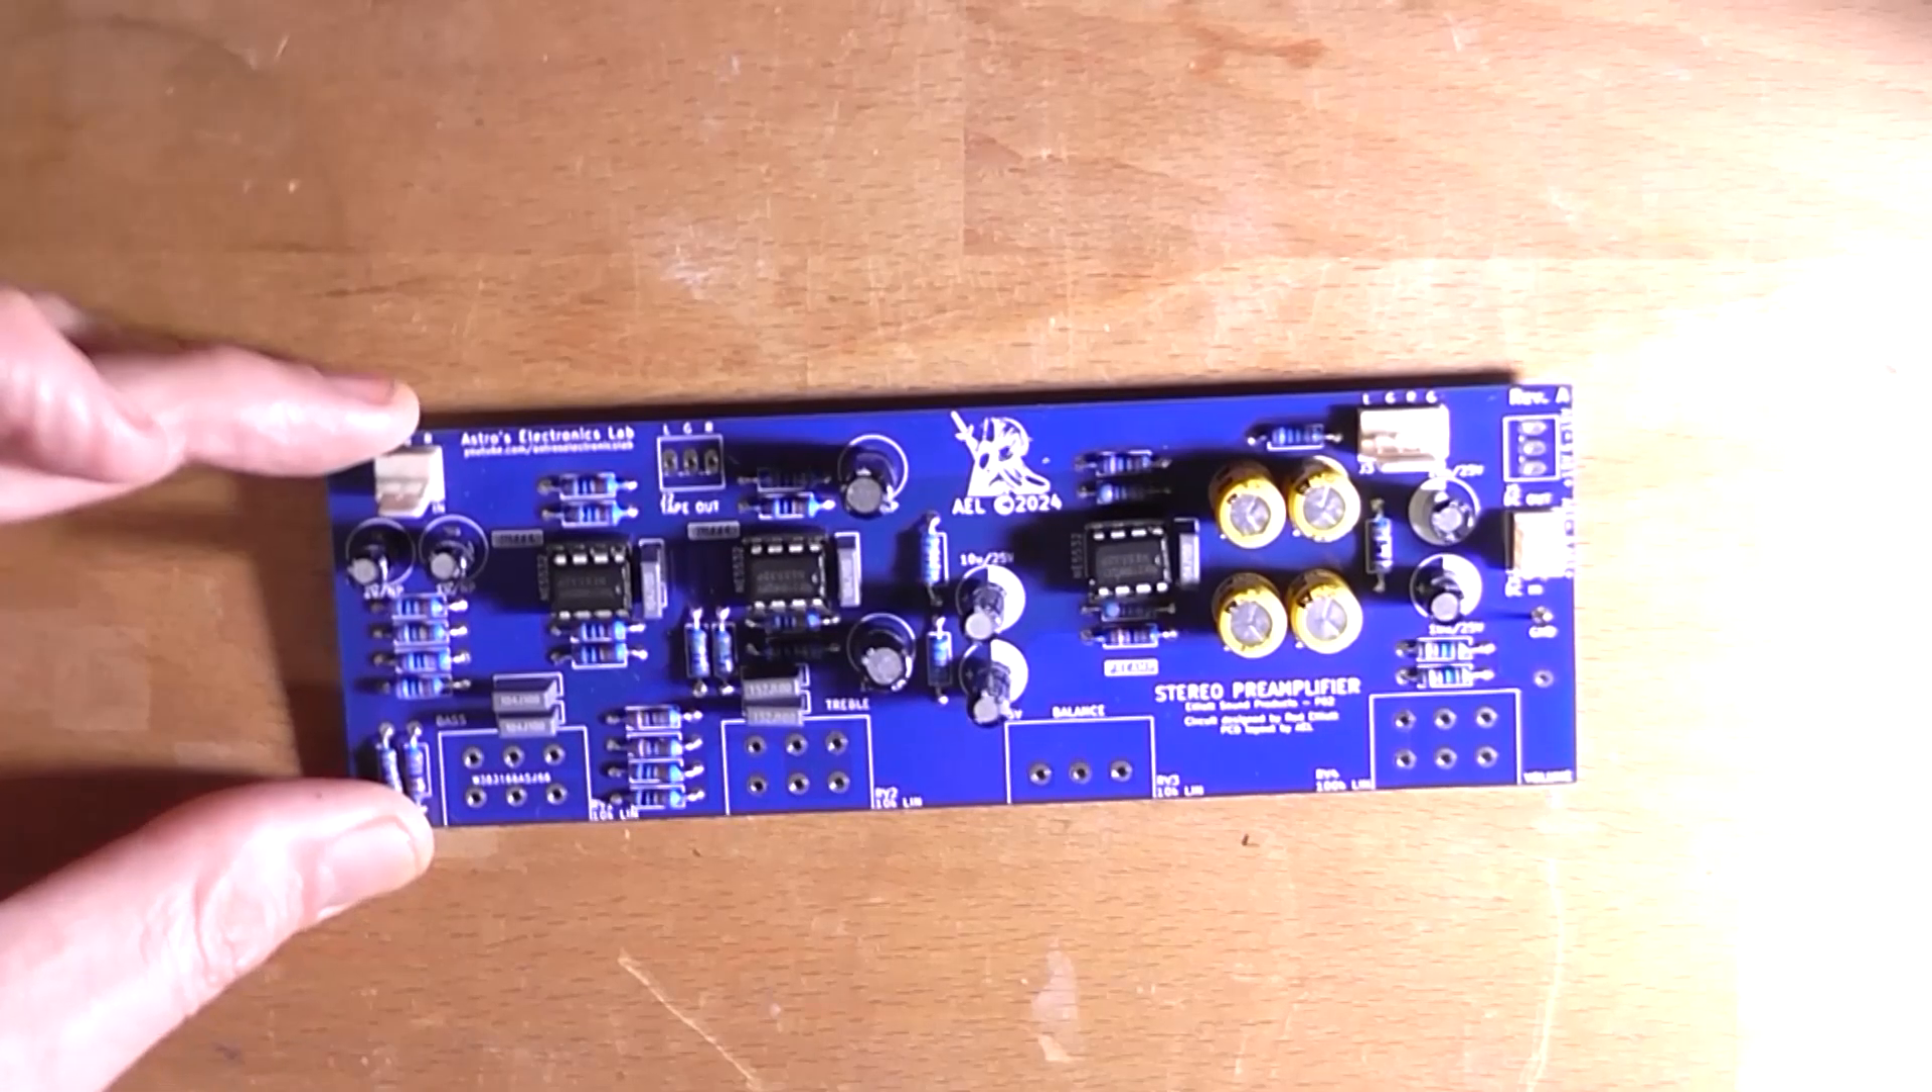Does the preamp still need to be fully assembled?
Yes.